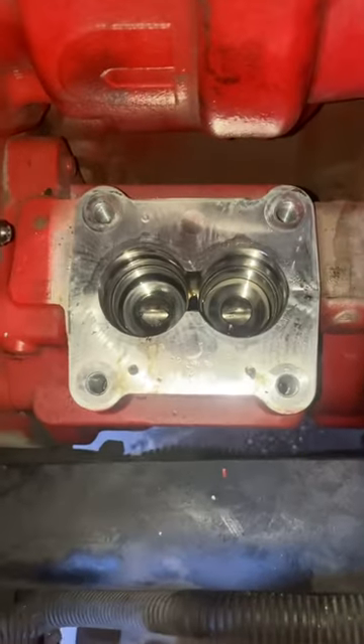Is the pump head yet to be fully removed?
No.